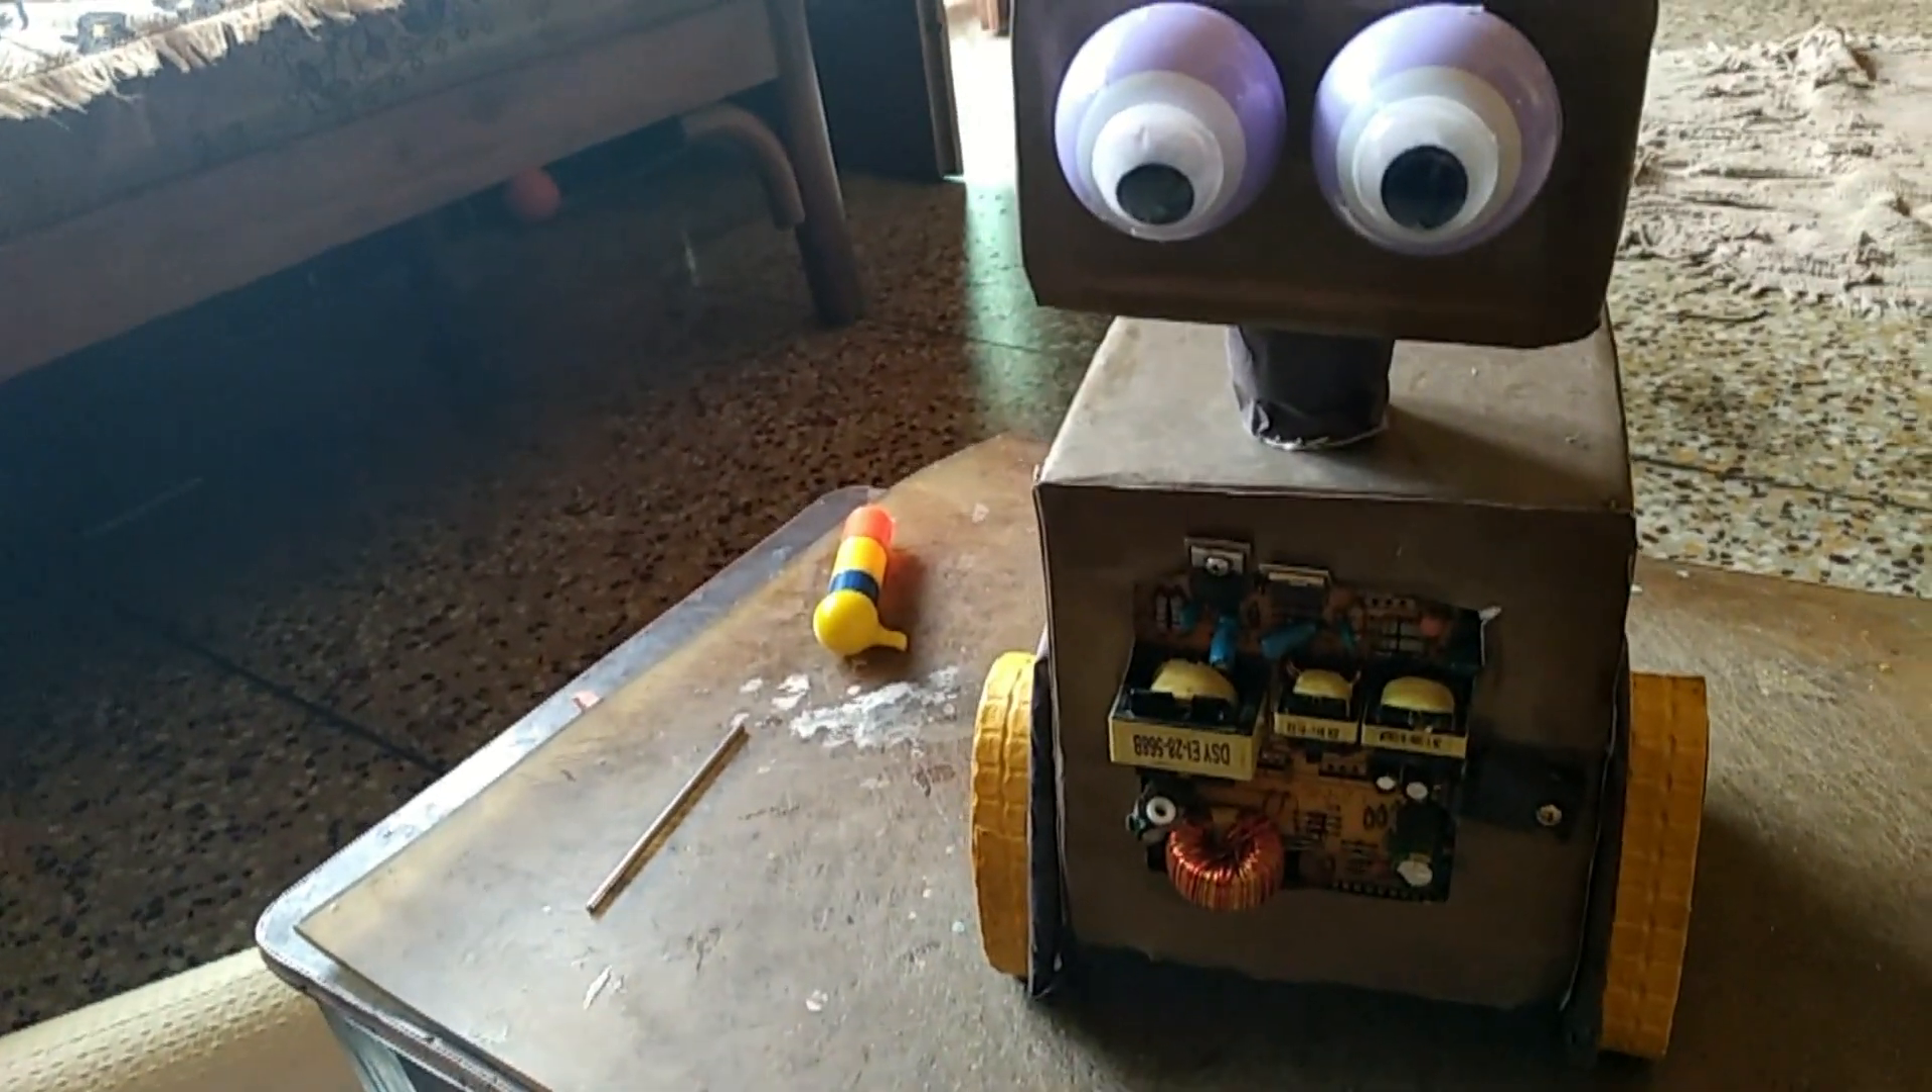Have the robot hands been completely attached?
No.